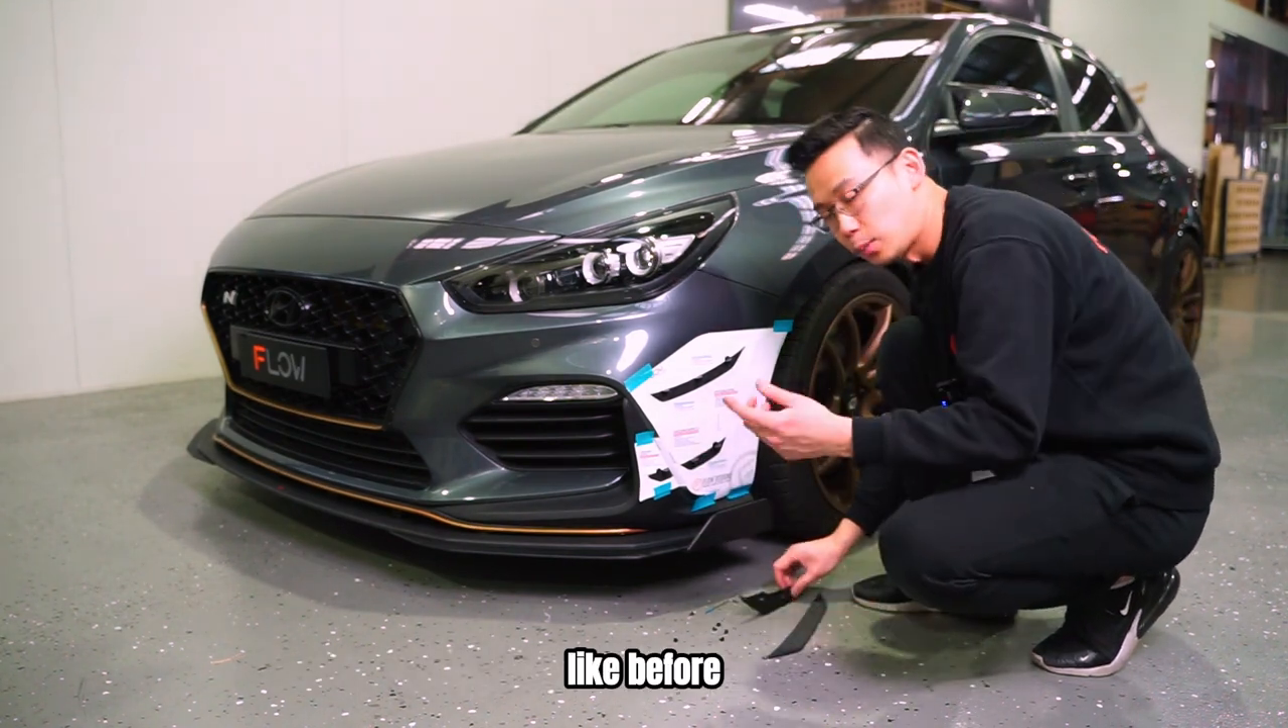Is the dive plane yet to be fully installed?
Yes.